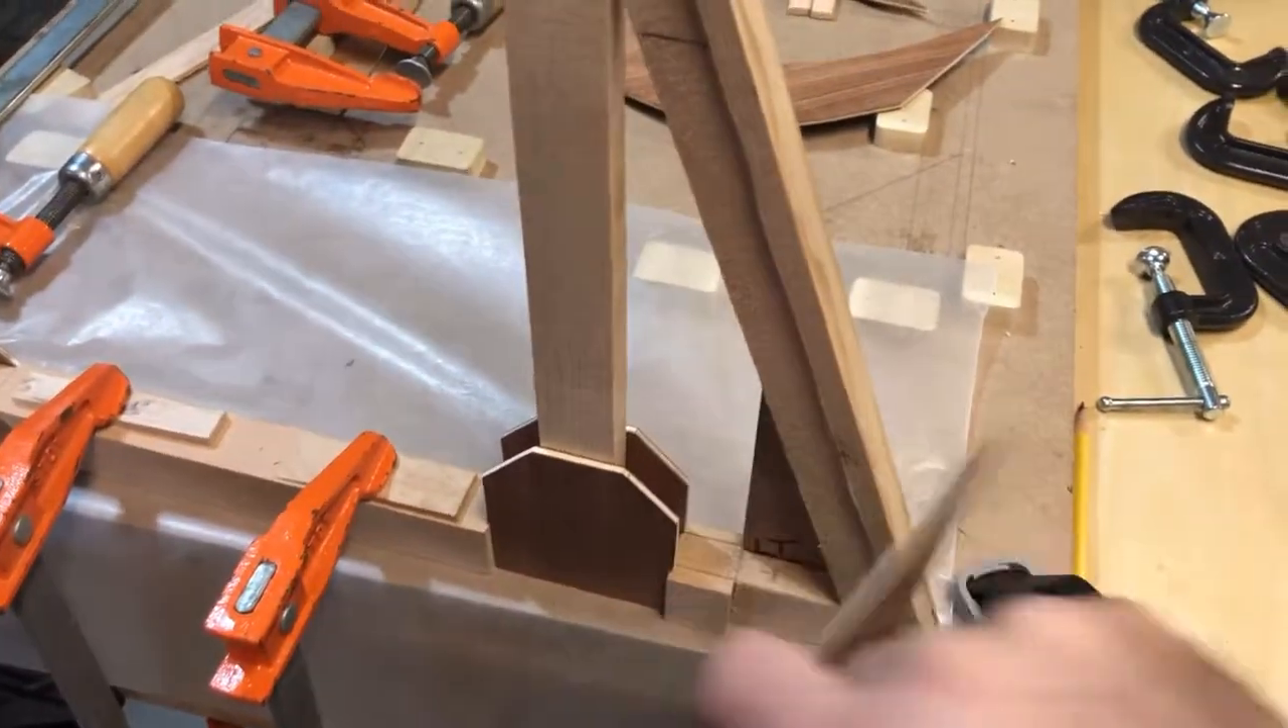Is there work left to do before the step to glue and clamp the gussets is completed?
Yes.